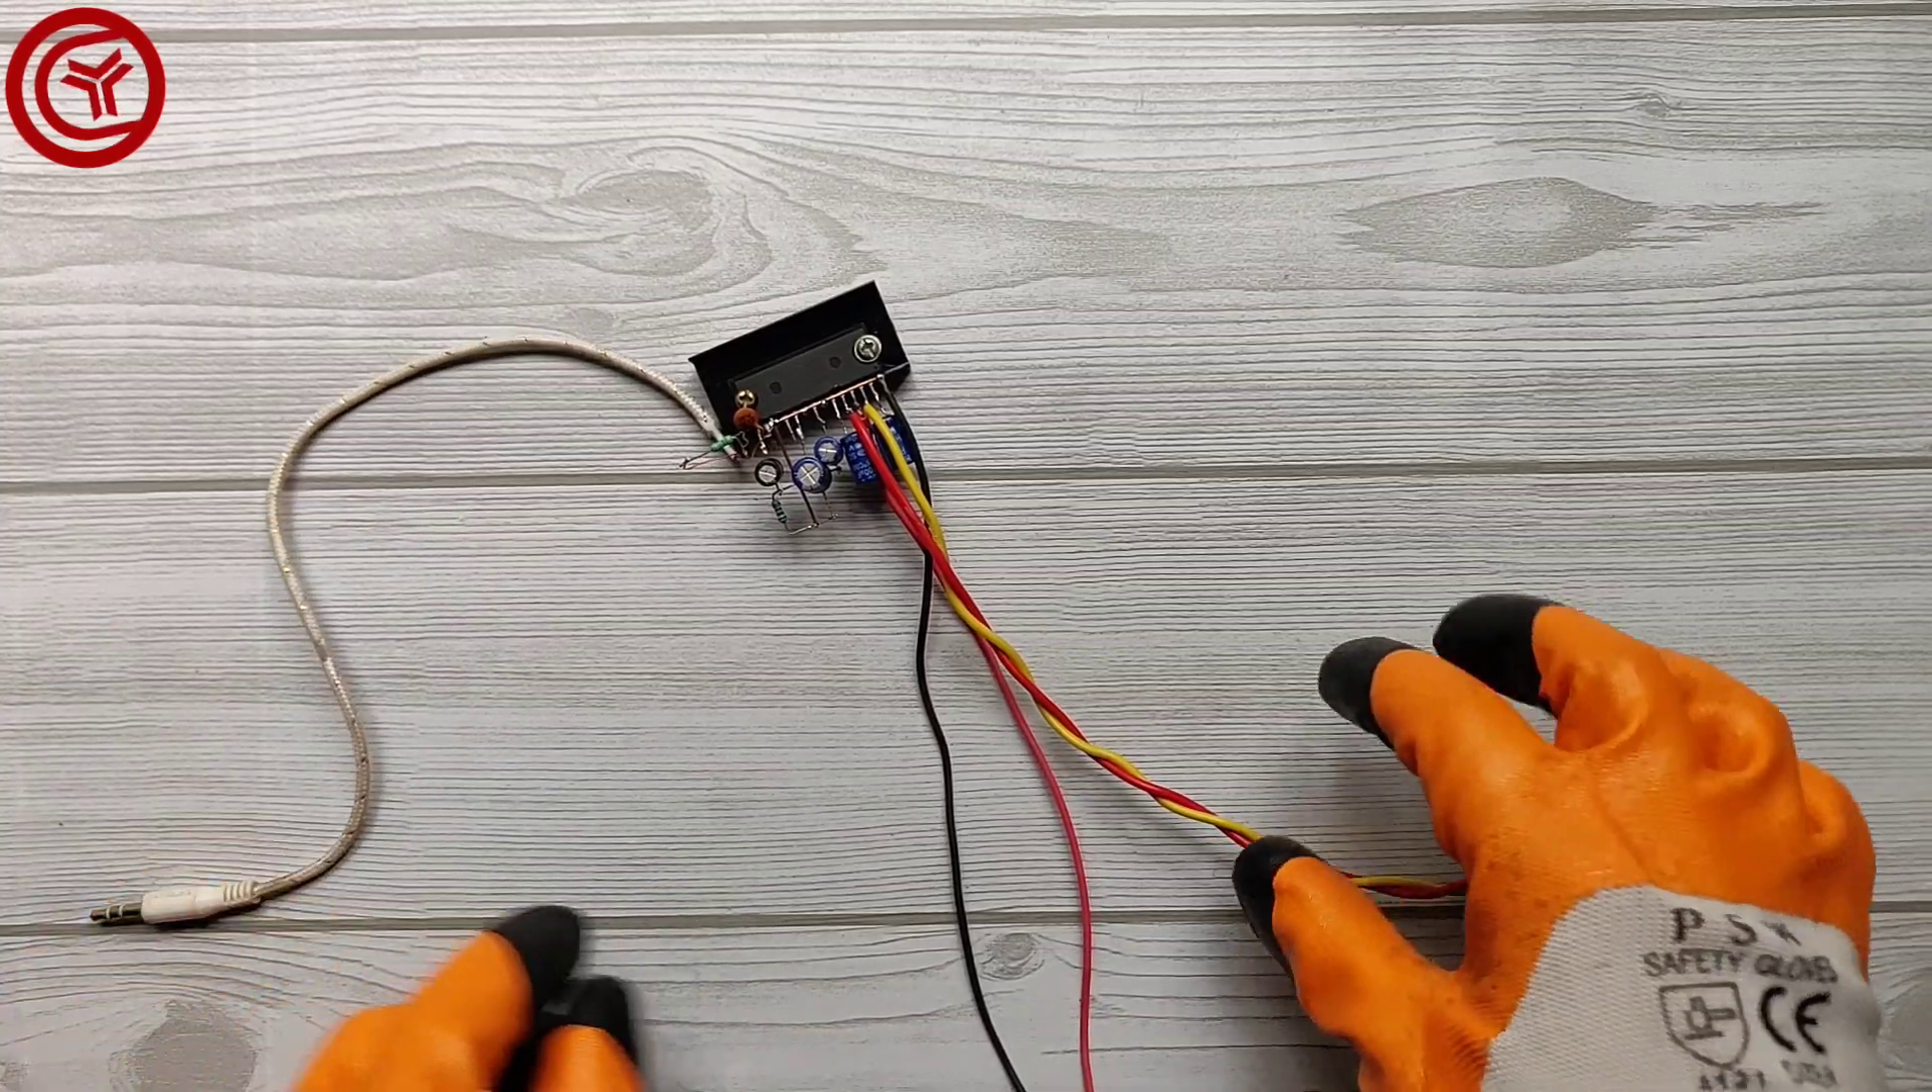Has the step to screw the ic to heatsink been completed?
Yes.